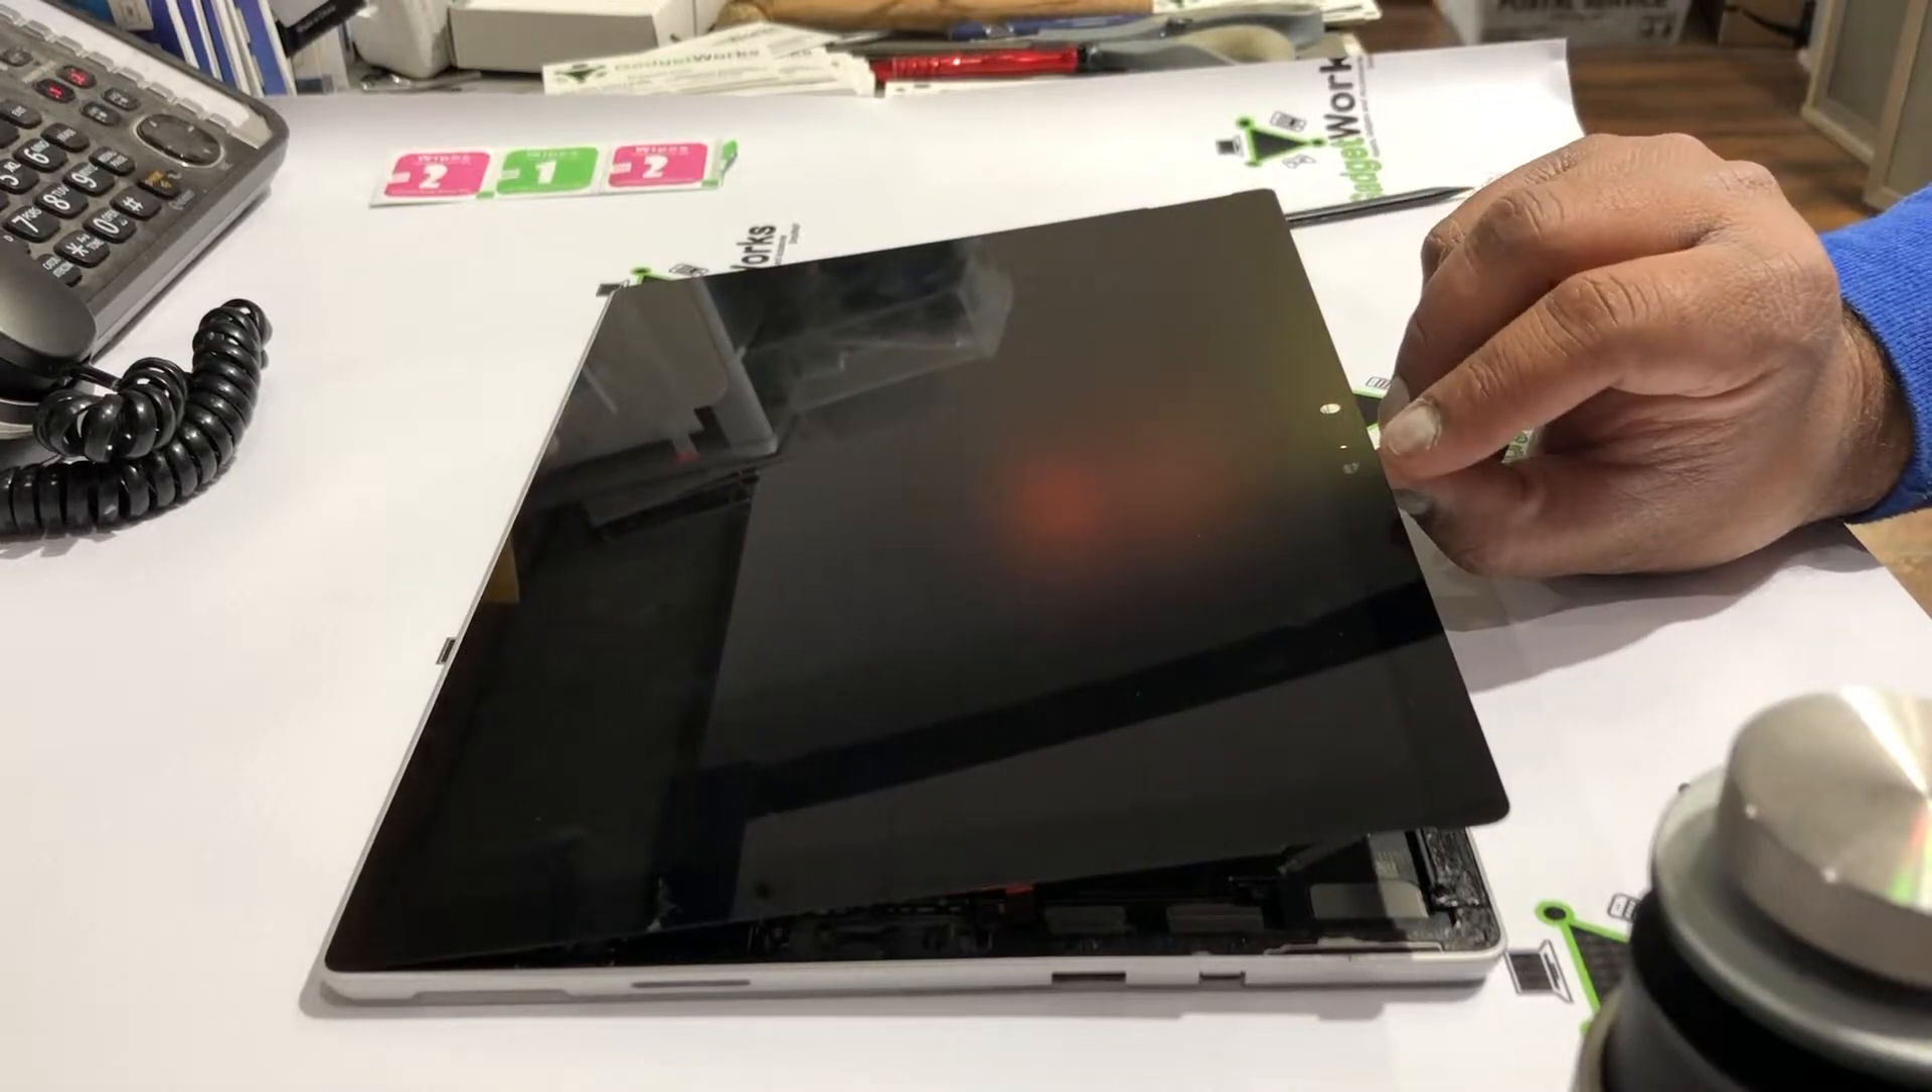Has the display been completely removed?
No.